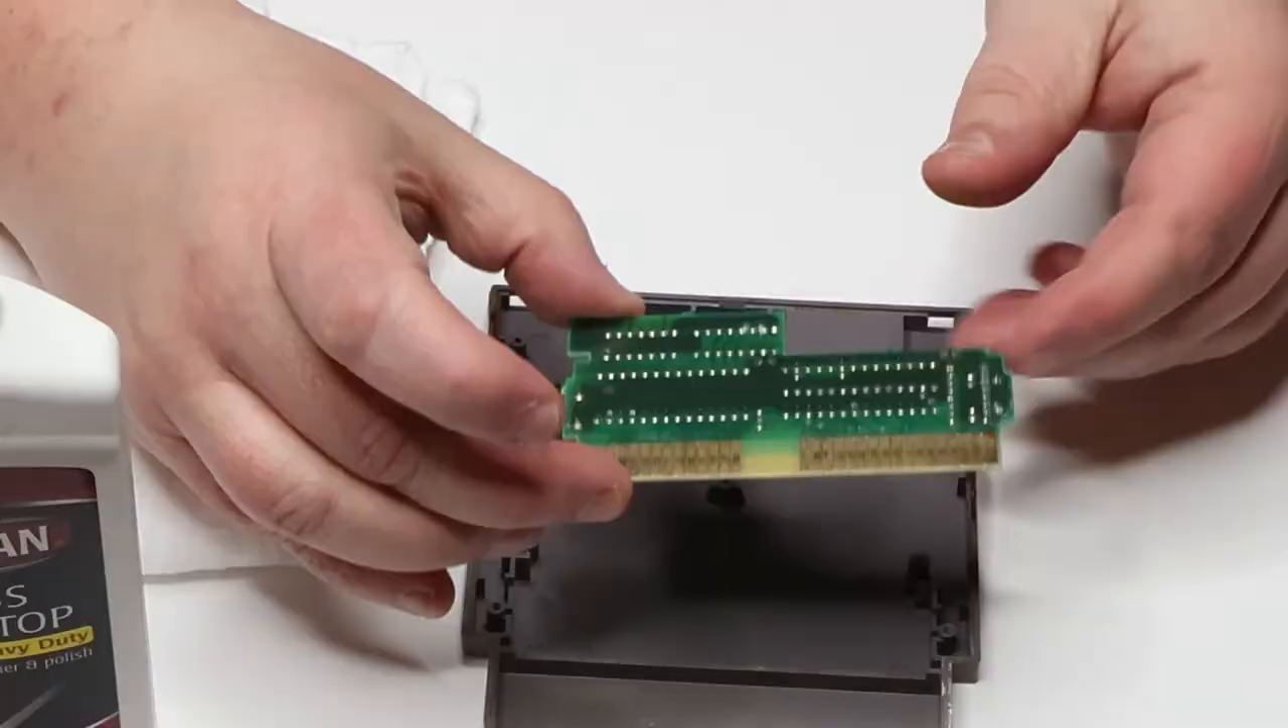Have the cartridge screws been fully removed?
Yes.